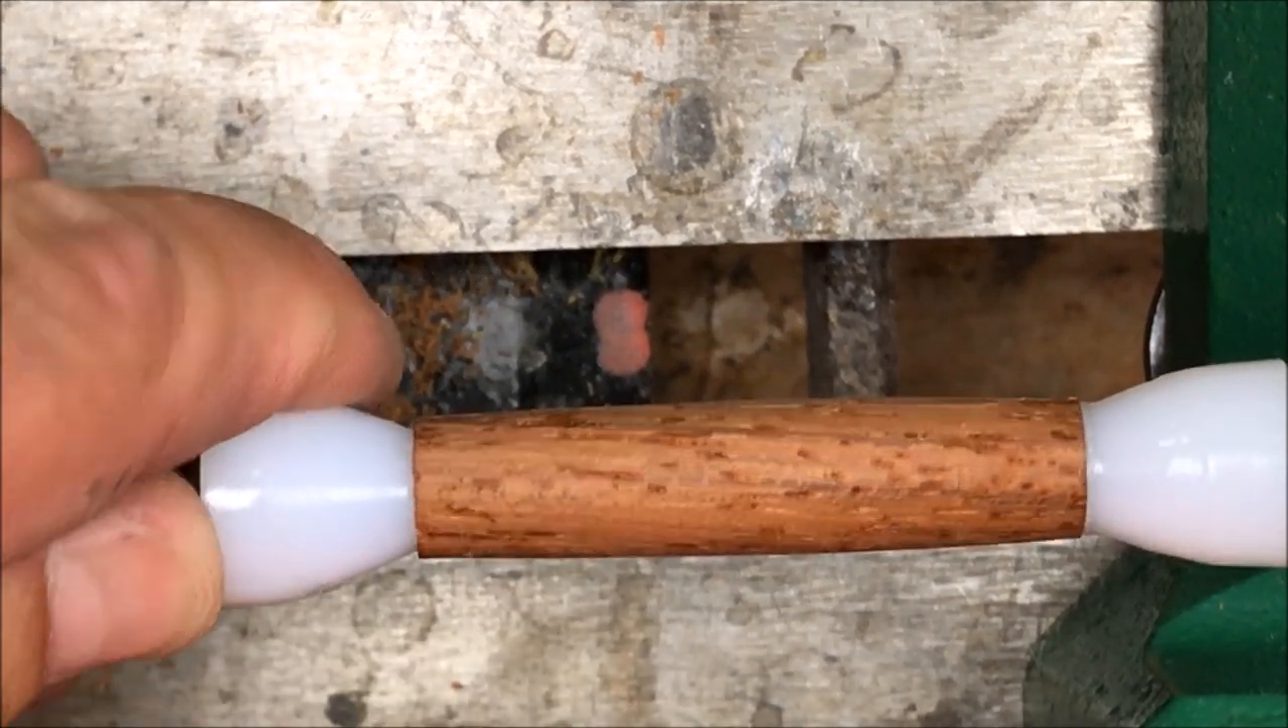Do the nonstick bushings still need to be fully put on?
No.